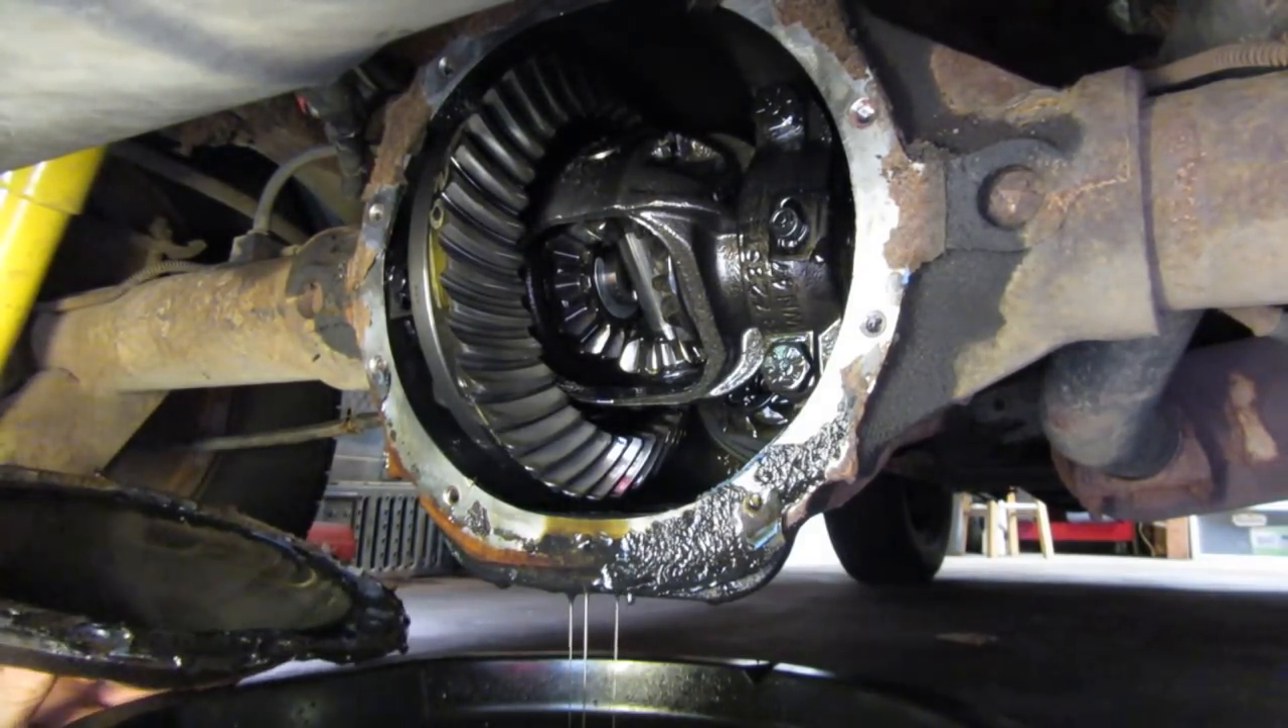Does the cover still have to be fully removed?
No.